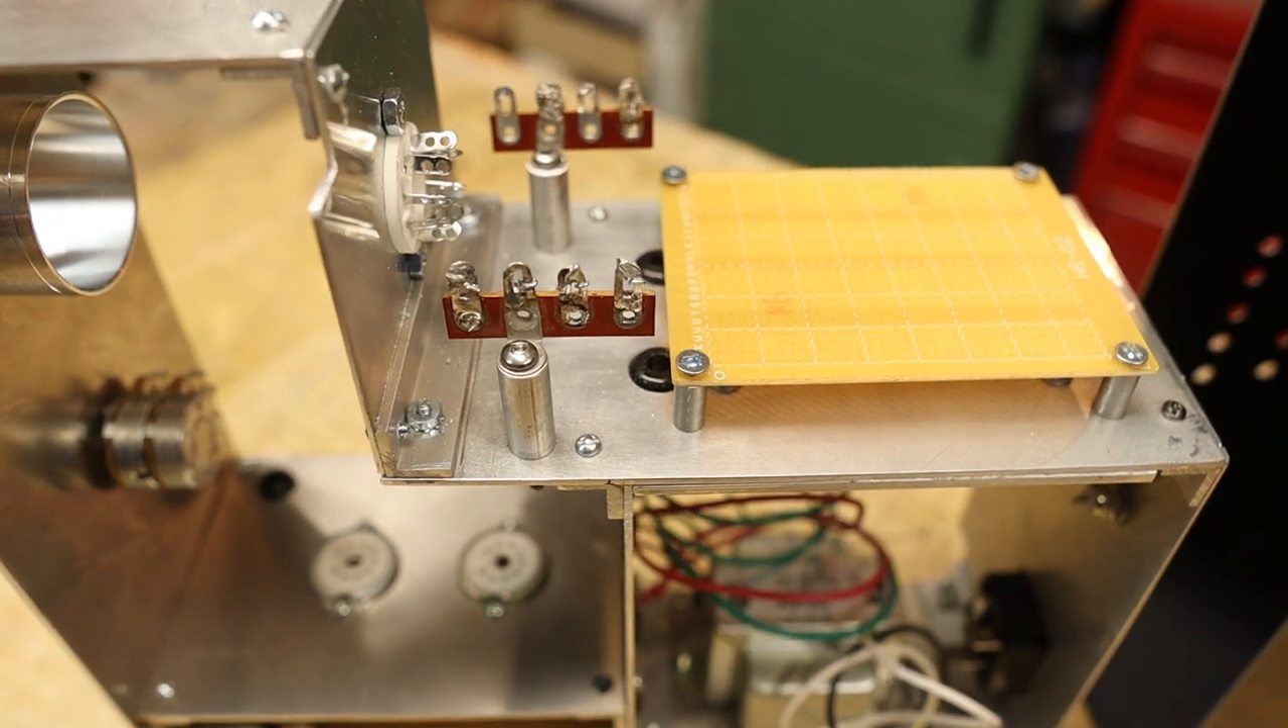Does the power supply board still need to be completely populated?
Yes.